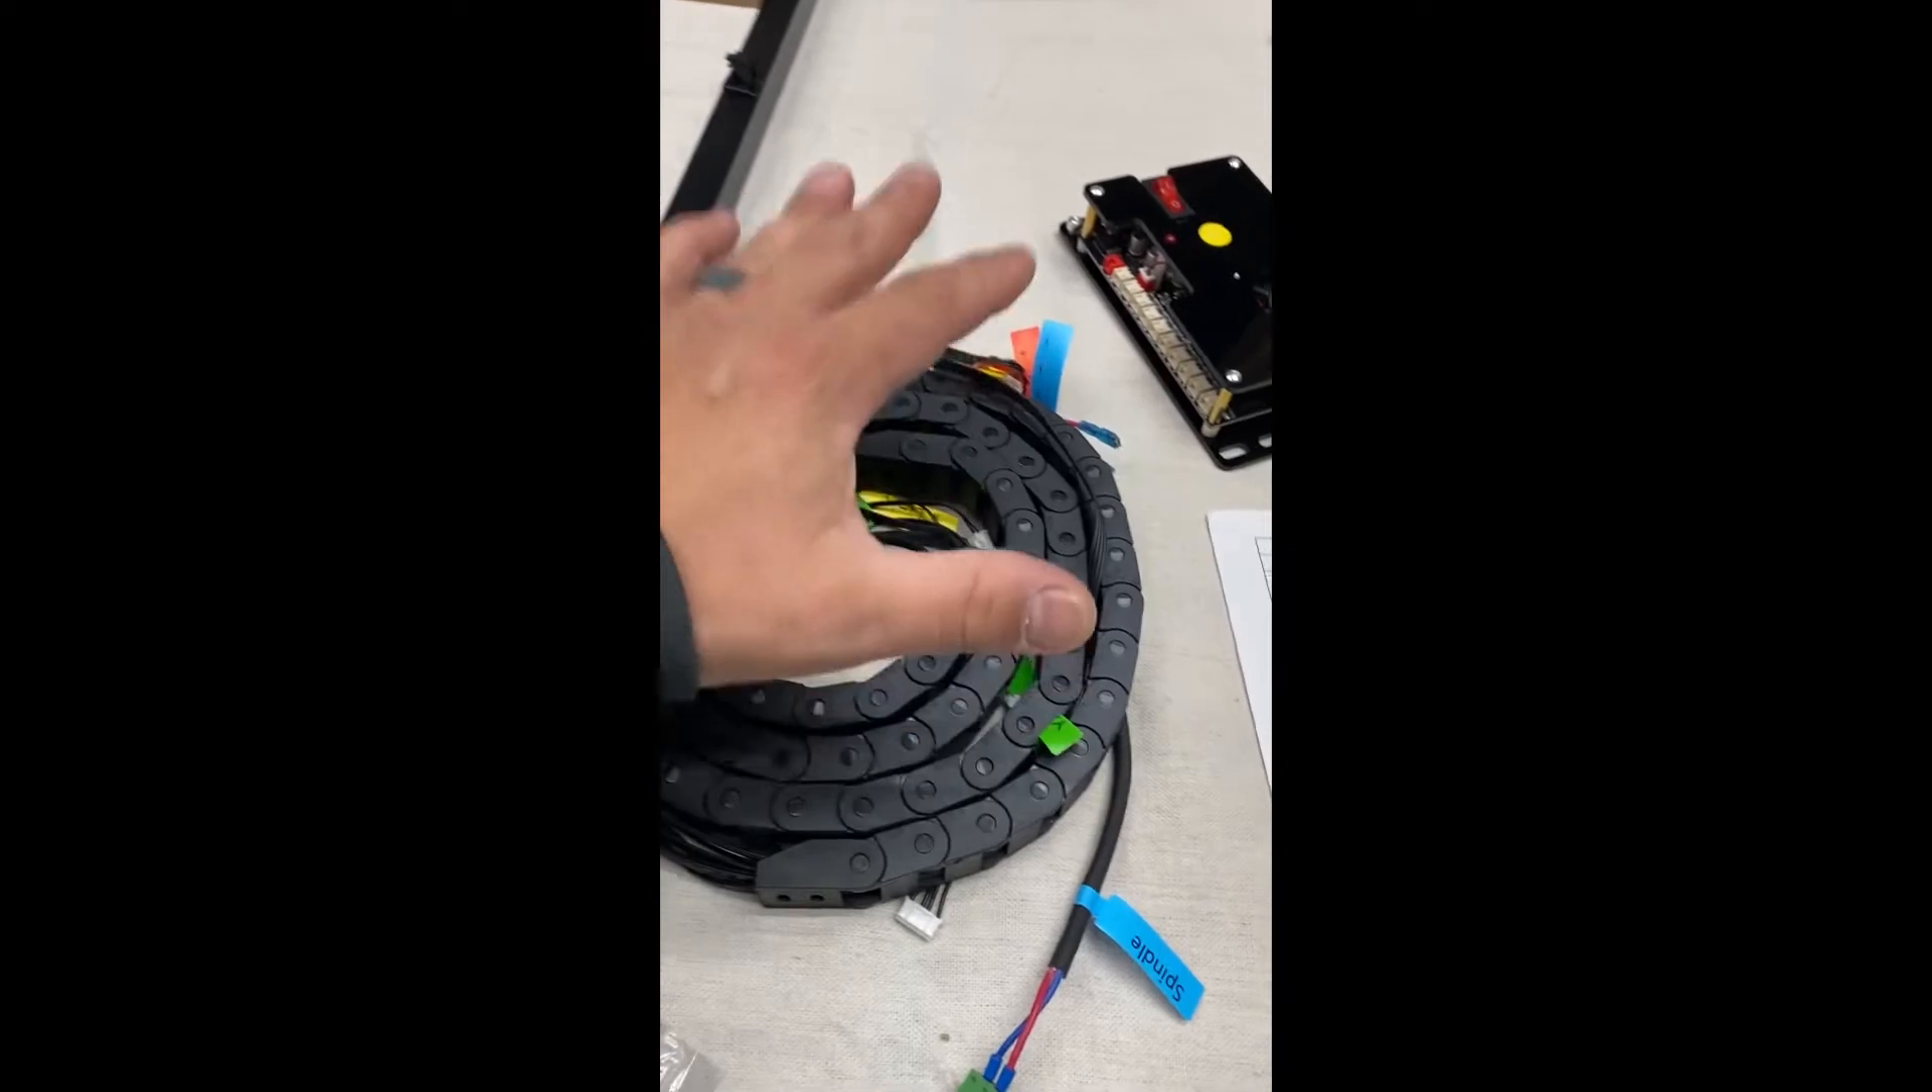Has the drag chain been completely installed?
No.